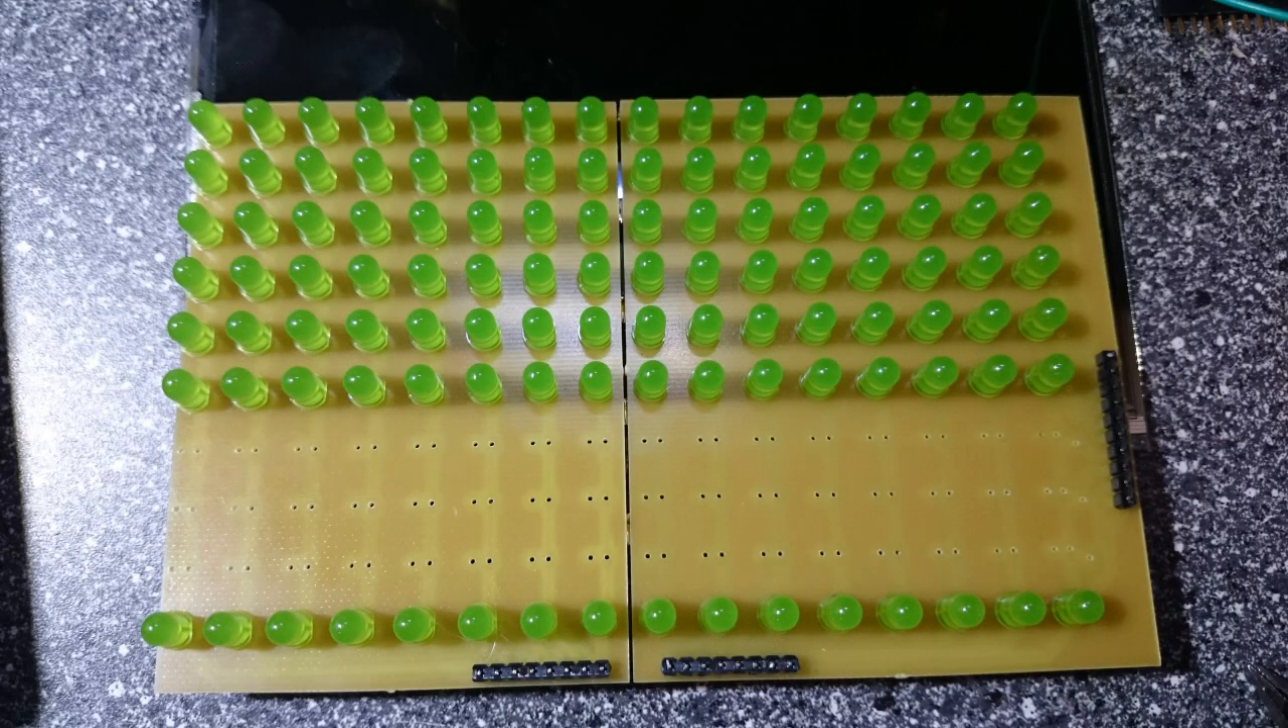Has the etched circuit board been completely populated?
No.